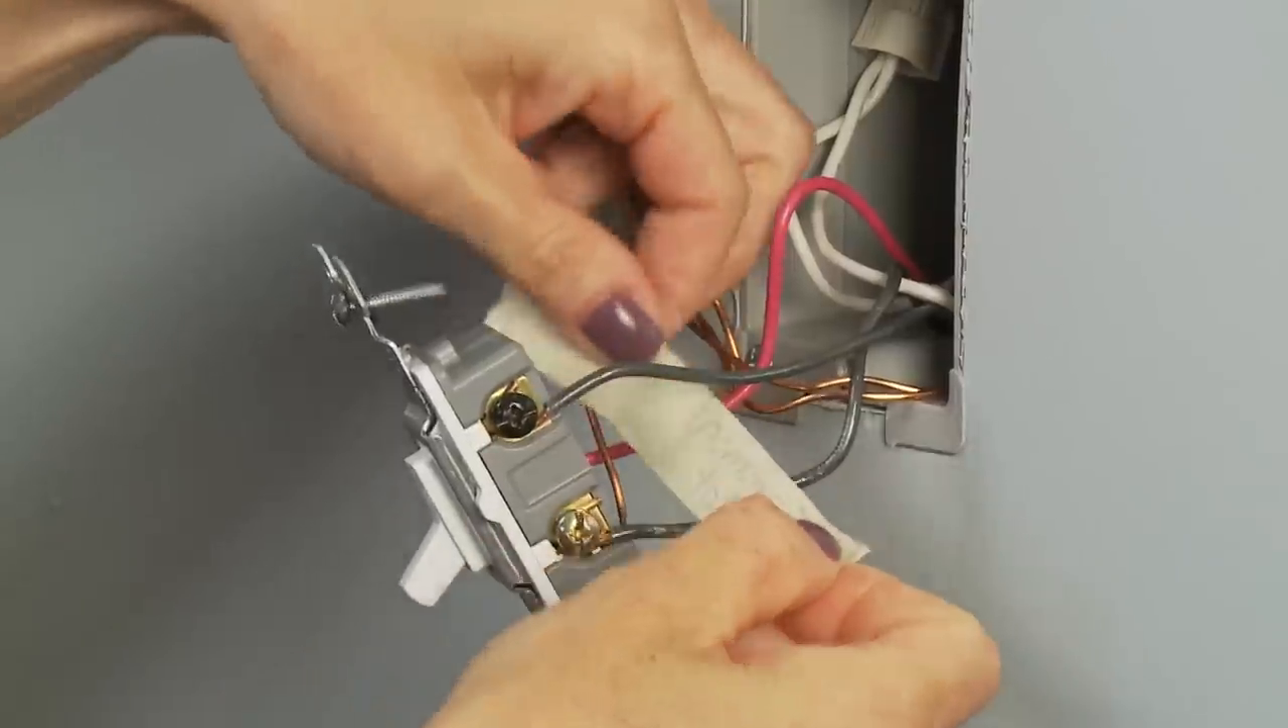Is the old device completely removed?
No.